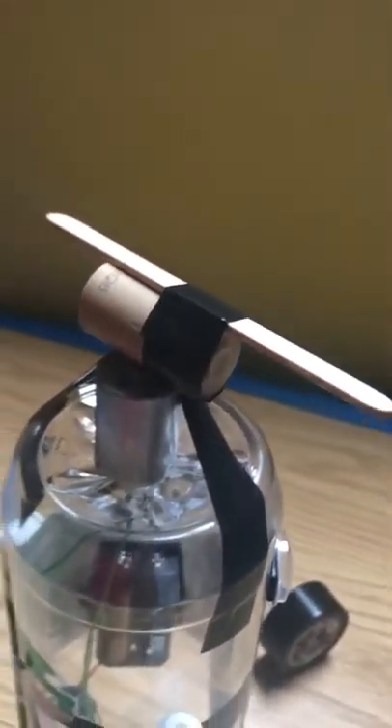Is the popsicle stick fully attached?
Yes.